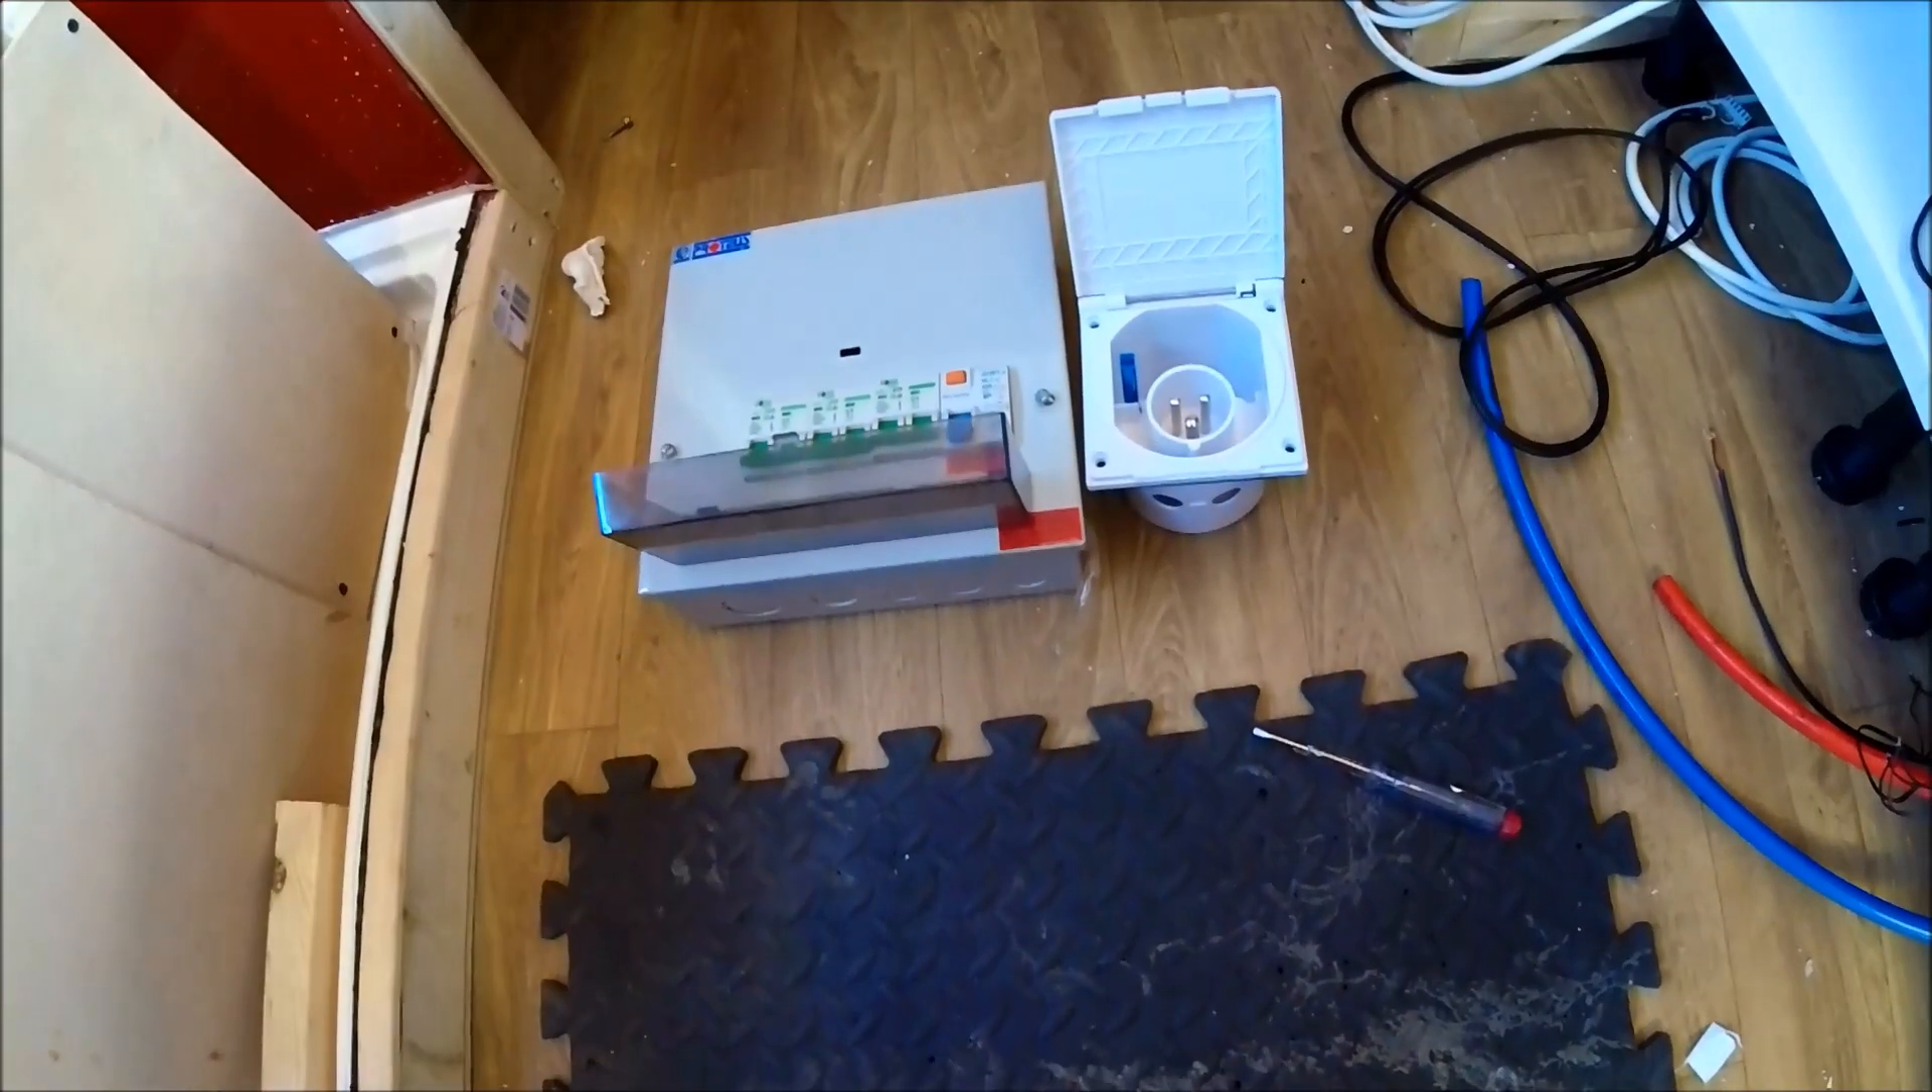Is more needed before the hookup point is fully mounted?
Yes.